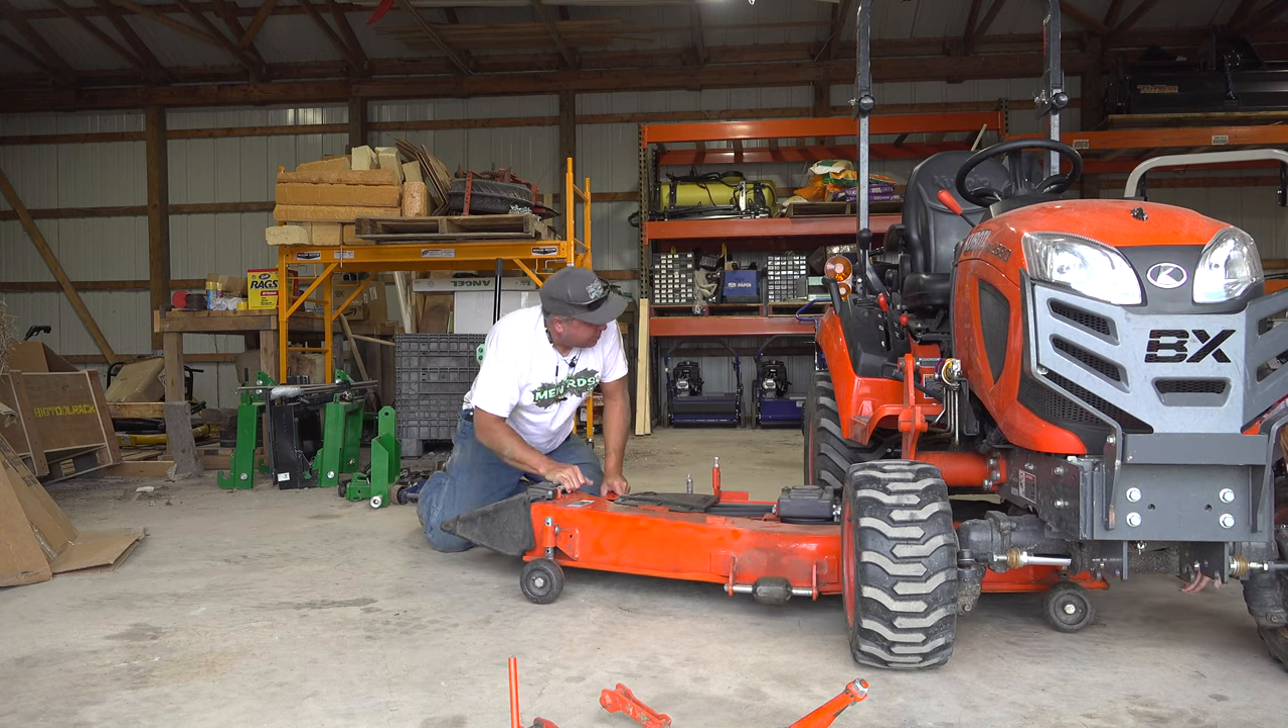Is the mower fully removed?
No.